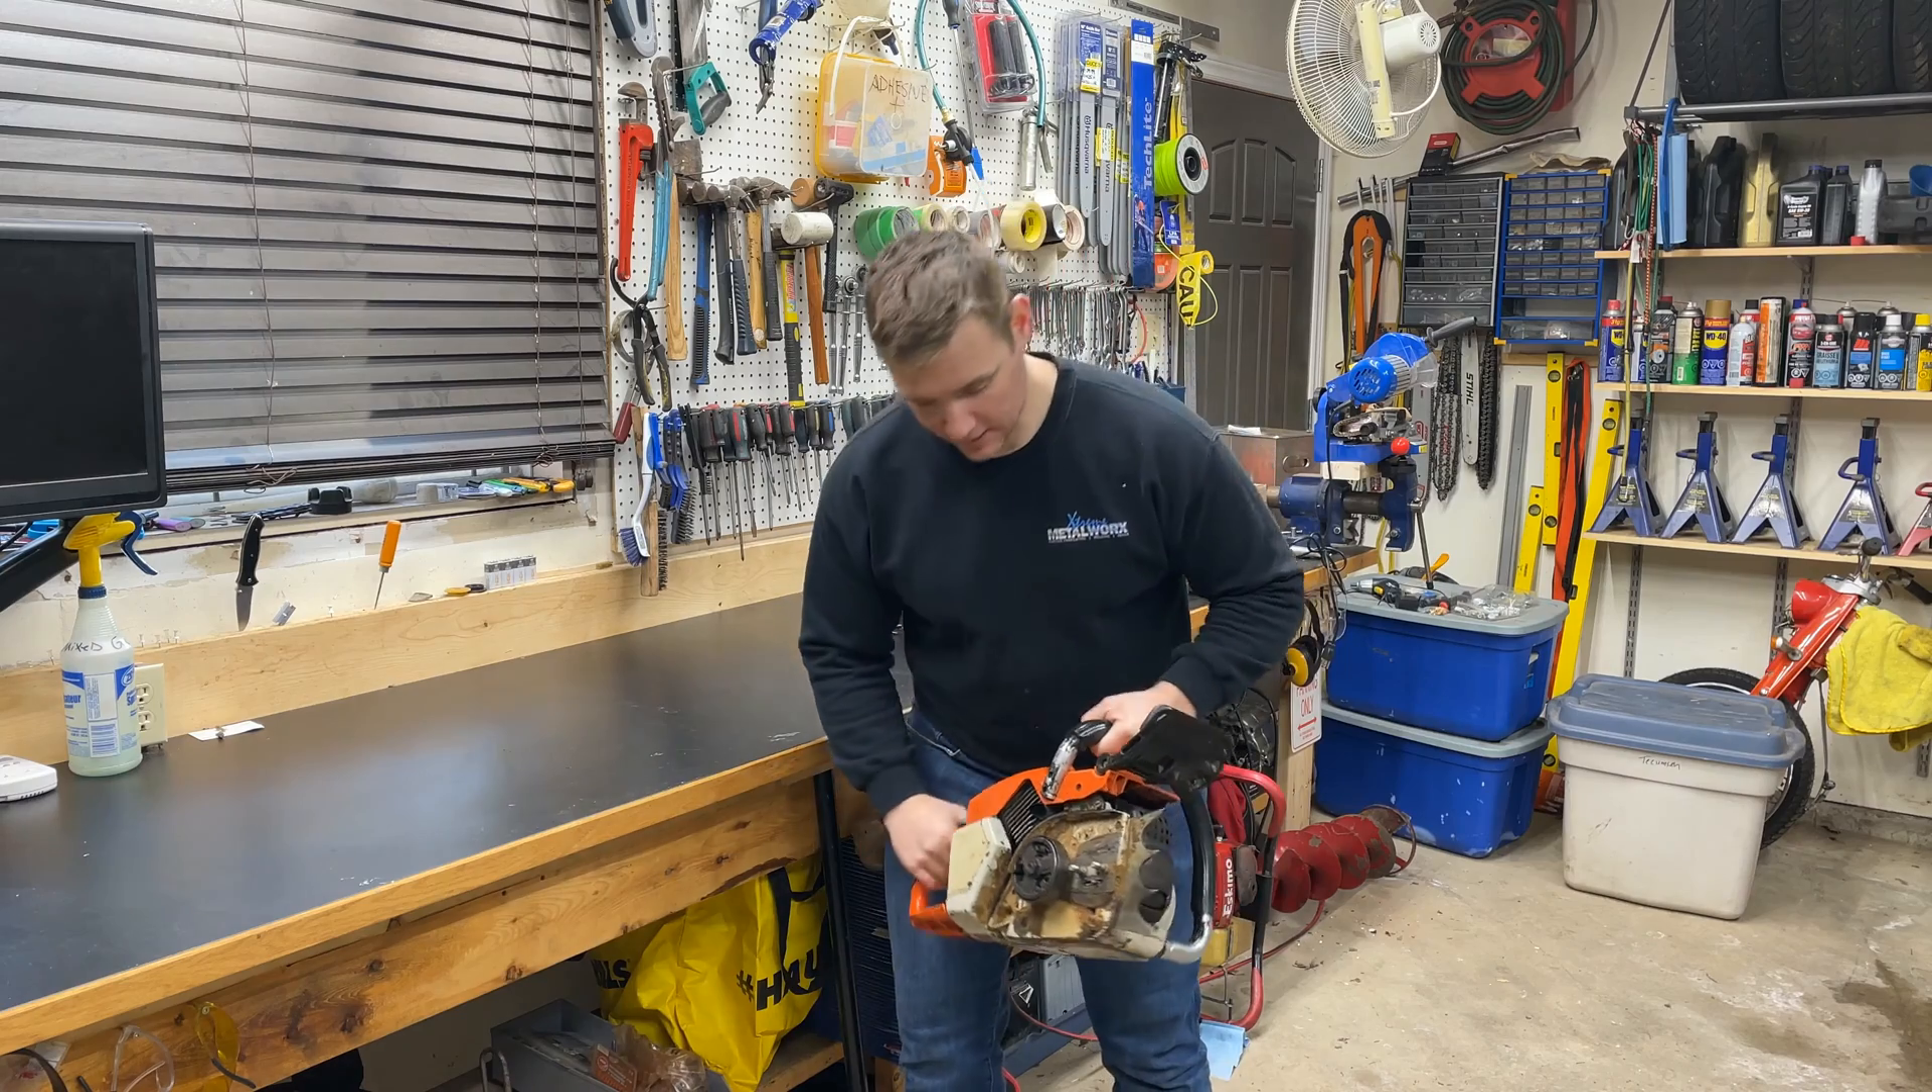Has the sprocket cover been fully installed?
No.